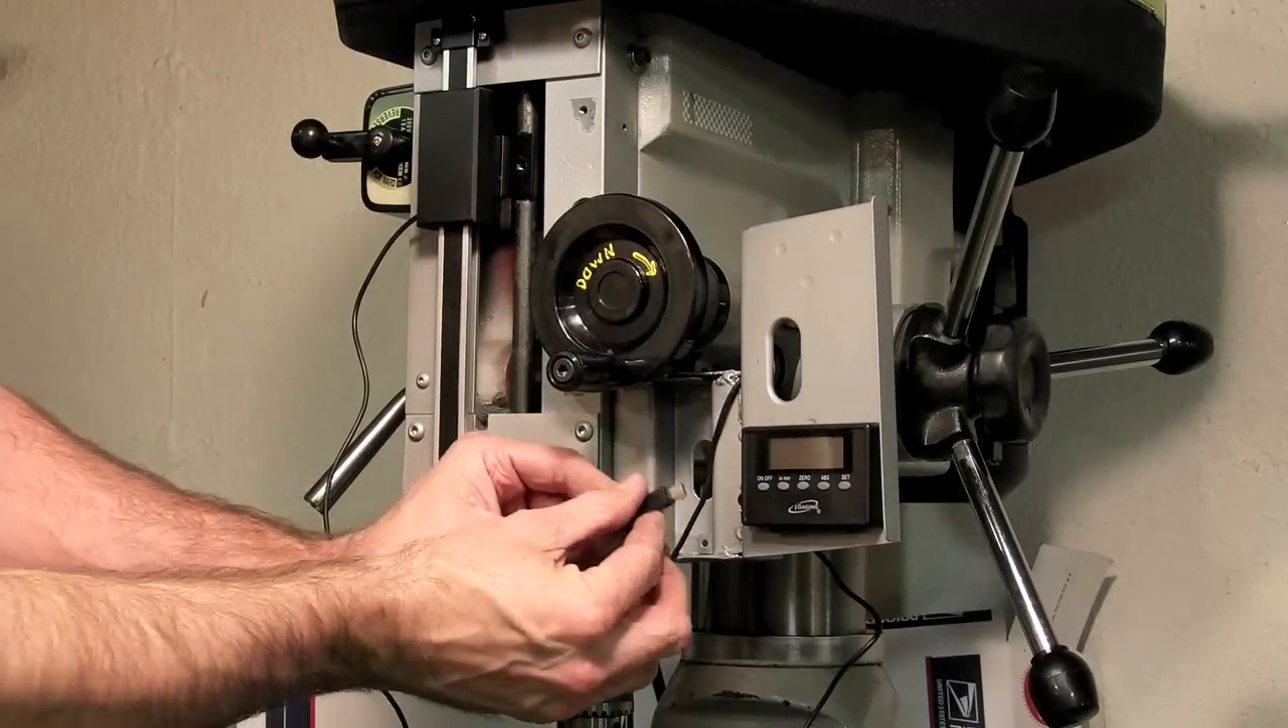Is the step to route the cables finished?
No.